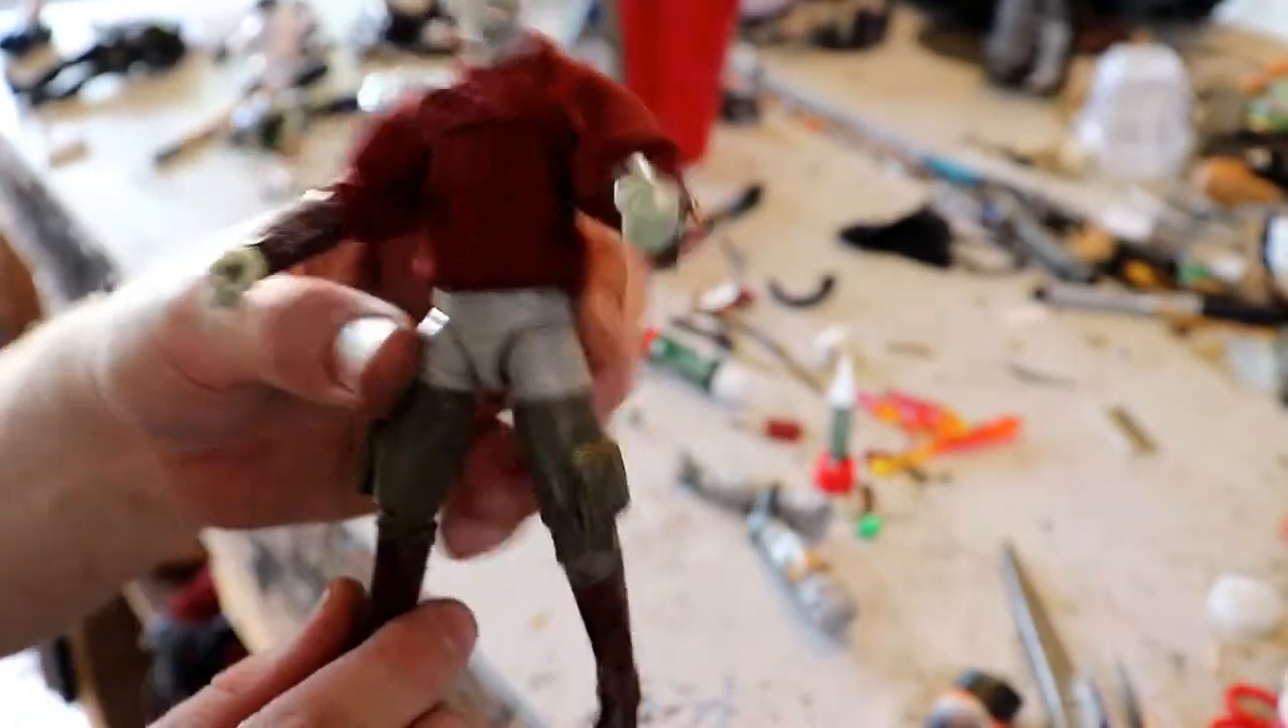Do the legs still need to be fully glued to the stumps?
No.